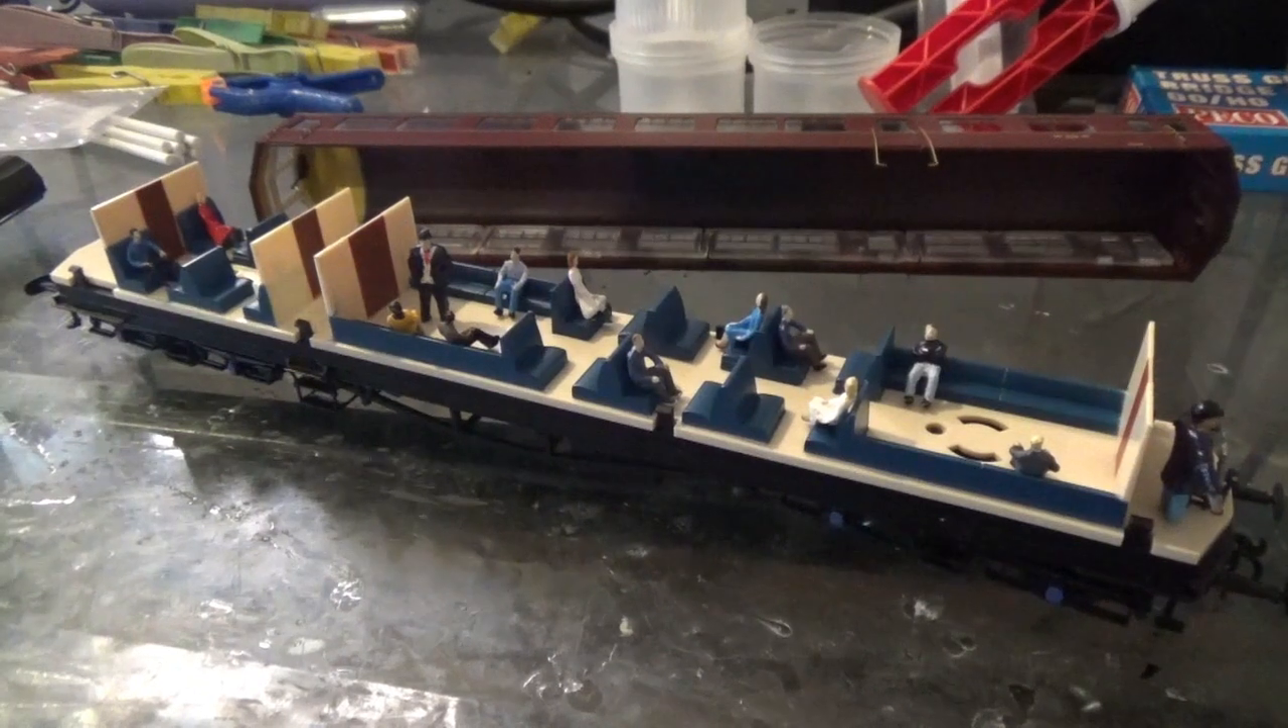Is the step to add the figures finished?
Yes.